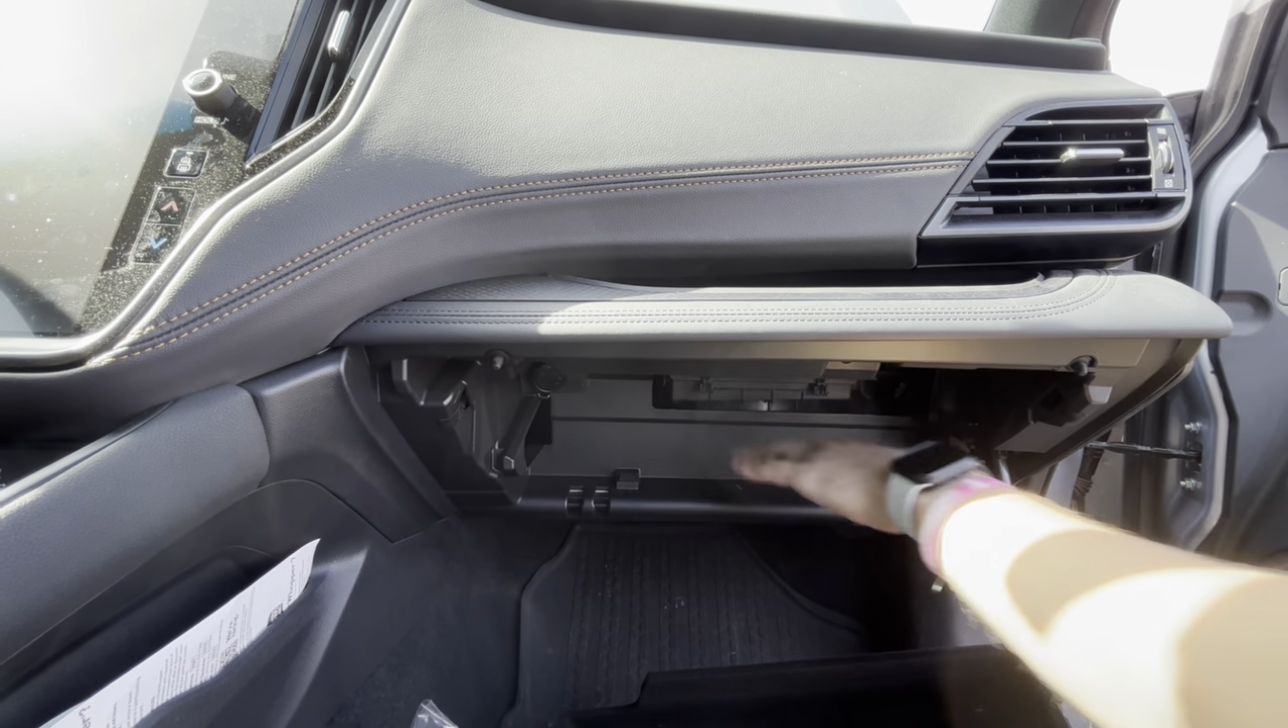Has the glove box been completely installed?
No.